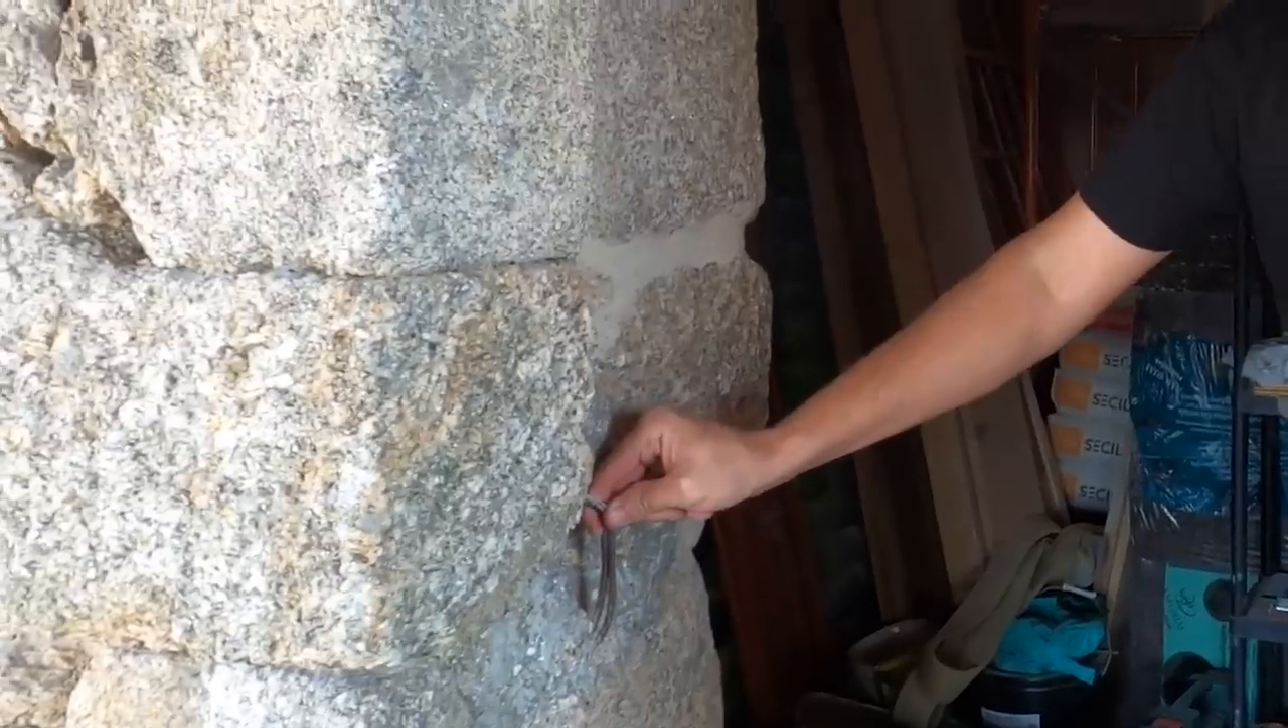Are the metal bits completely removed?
No.